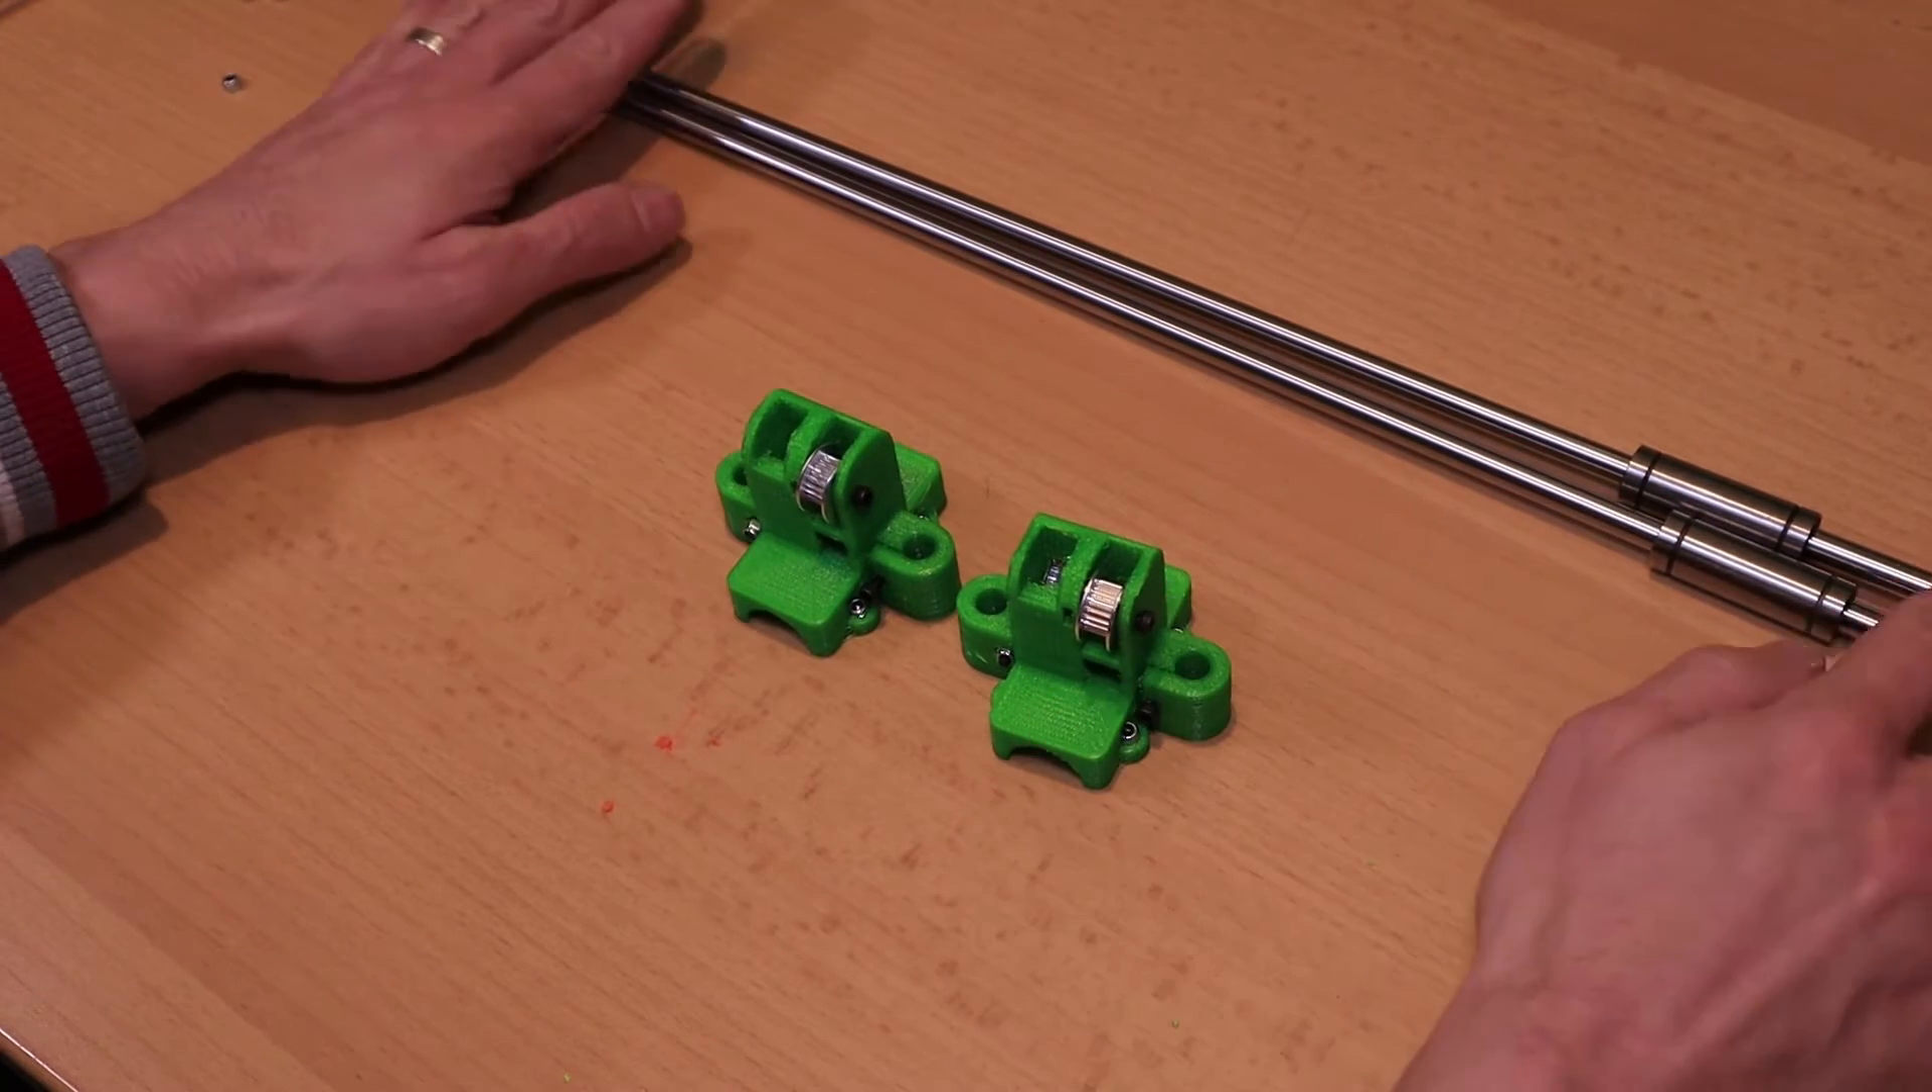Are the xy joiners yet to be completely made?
No.